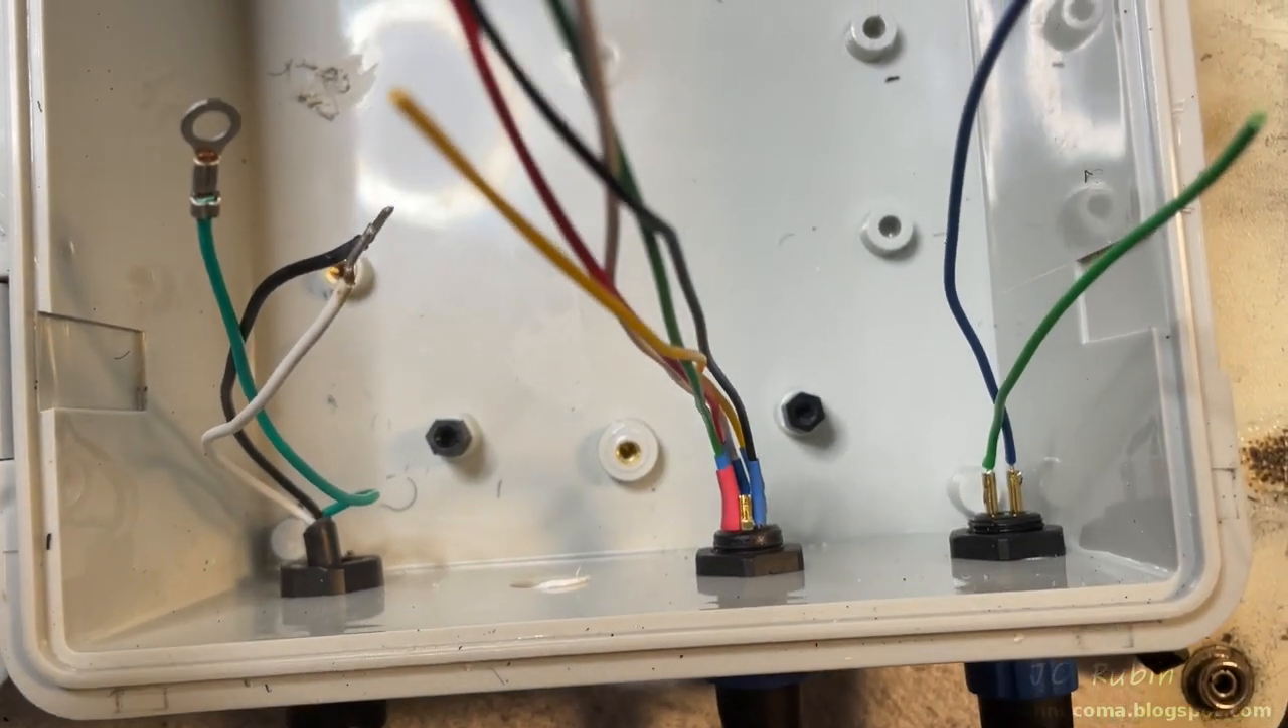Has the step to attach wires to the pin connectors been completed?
Yes.